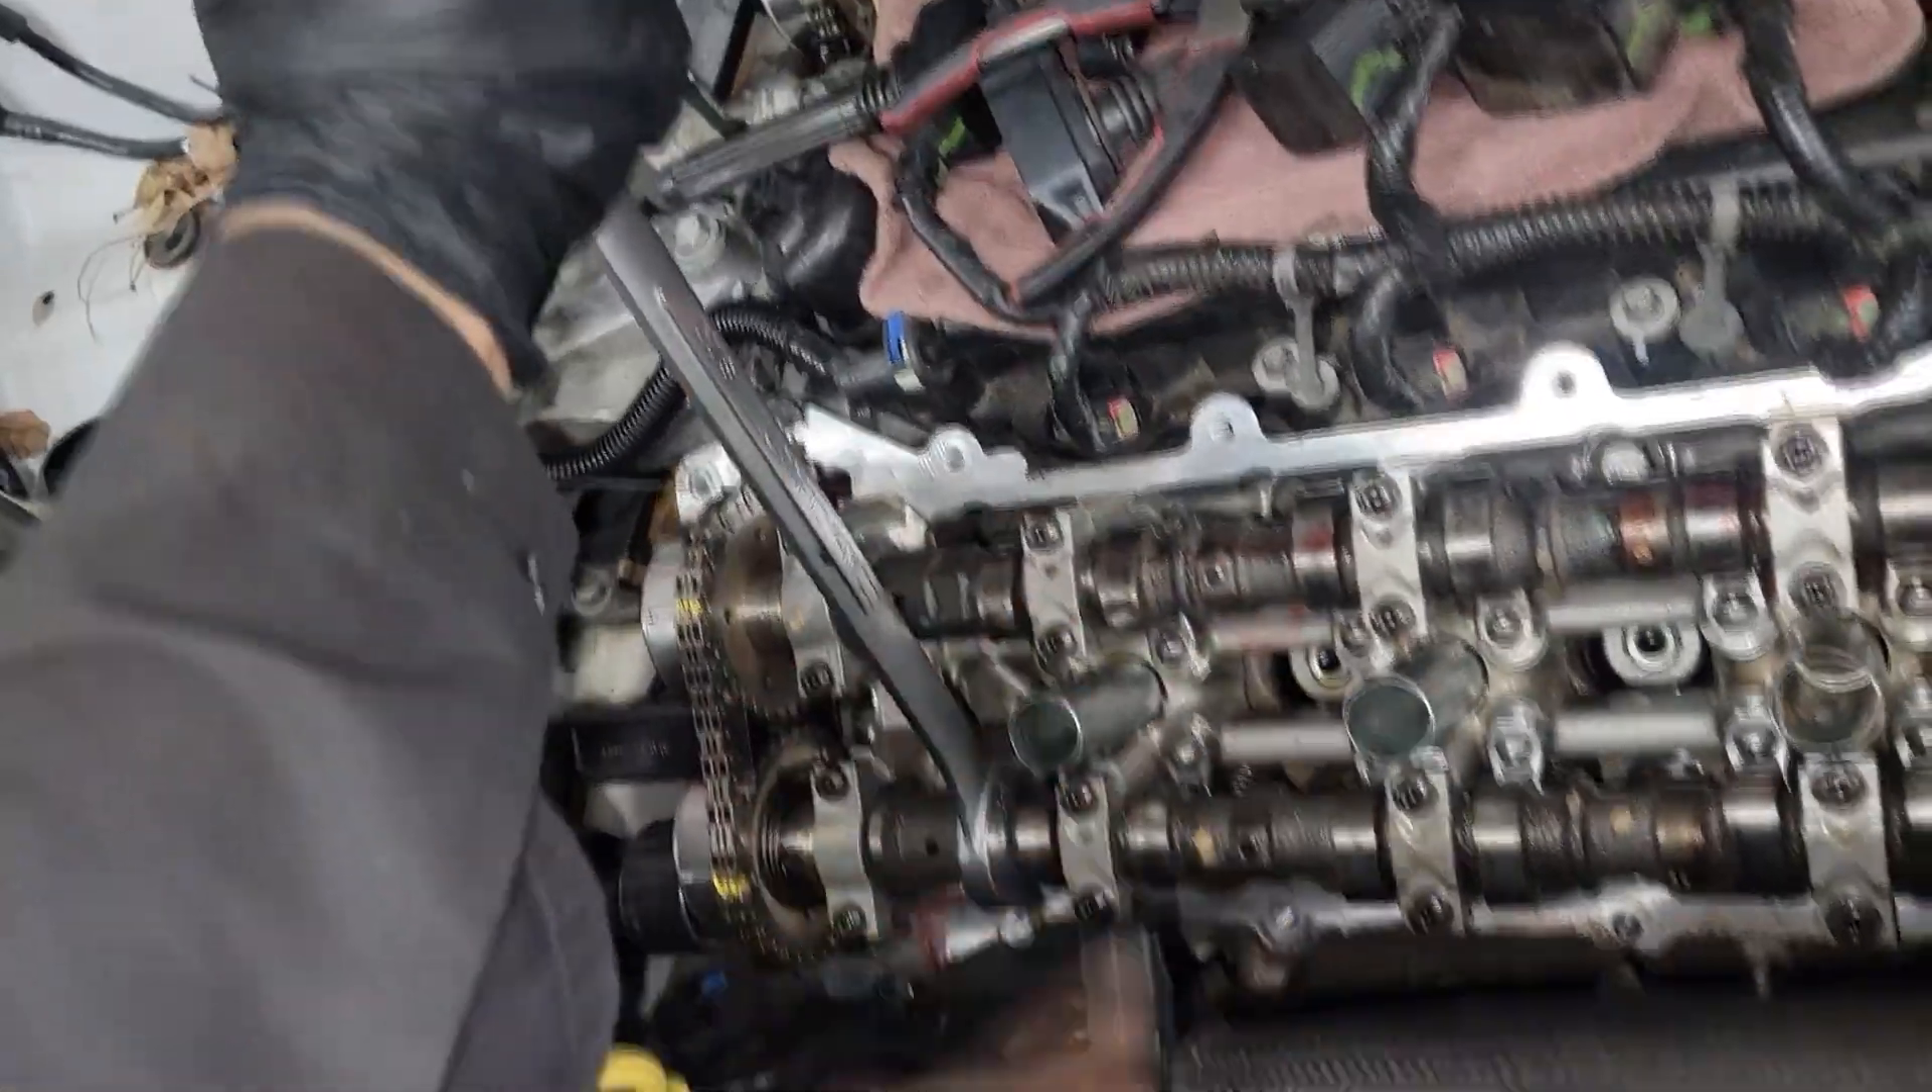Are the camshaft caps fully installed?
Yes.